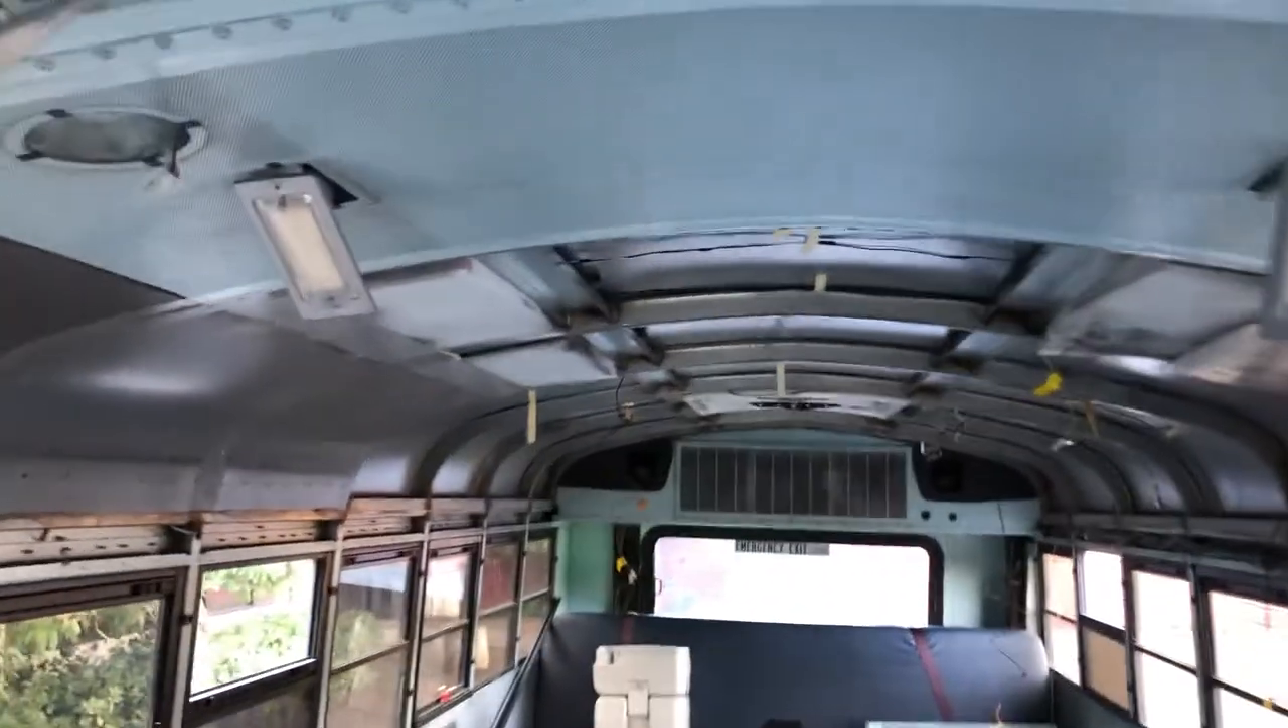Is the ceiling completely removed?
No.